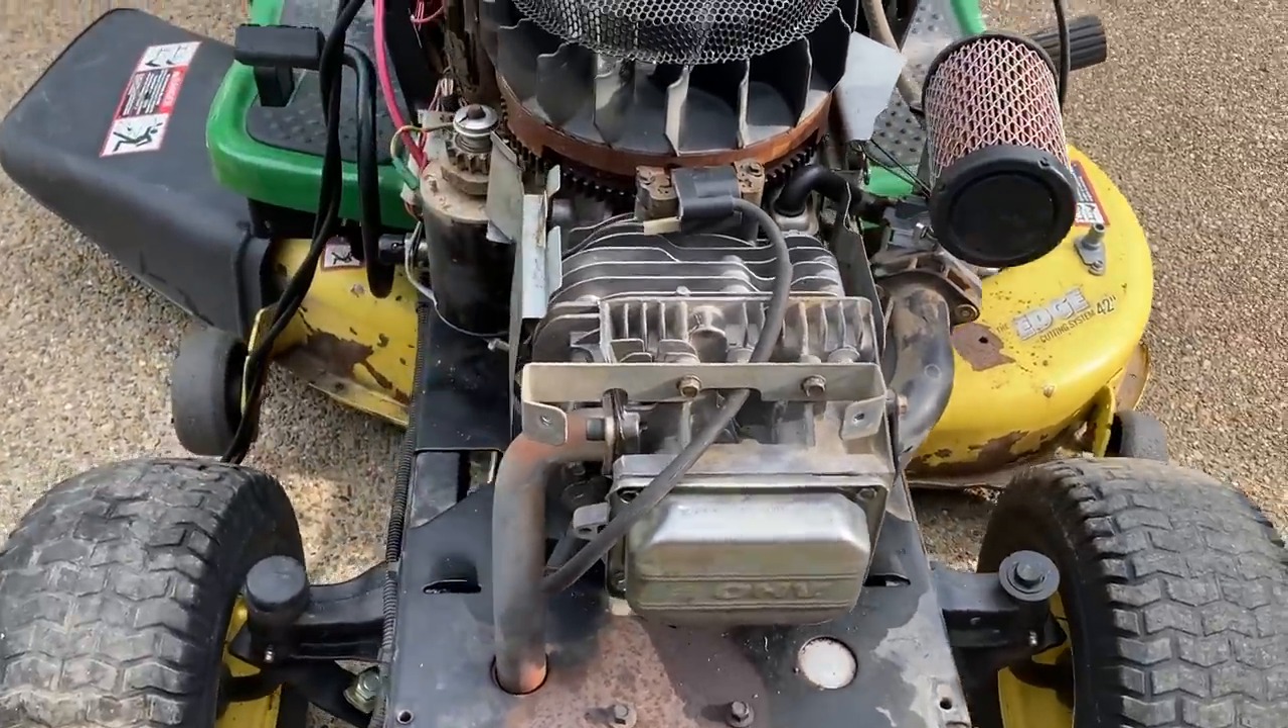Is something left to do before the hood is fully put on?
Yes.